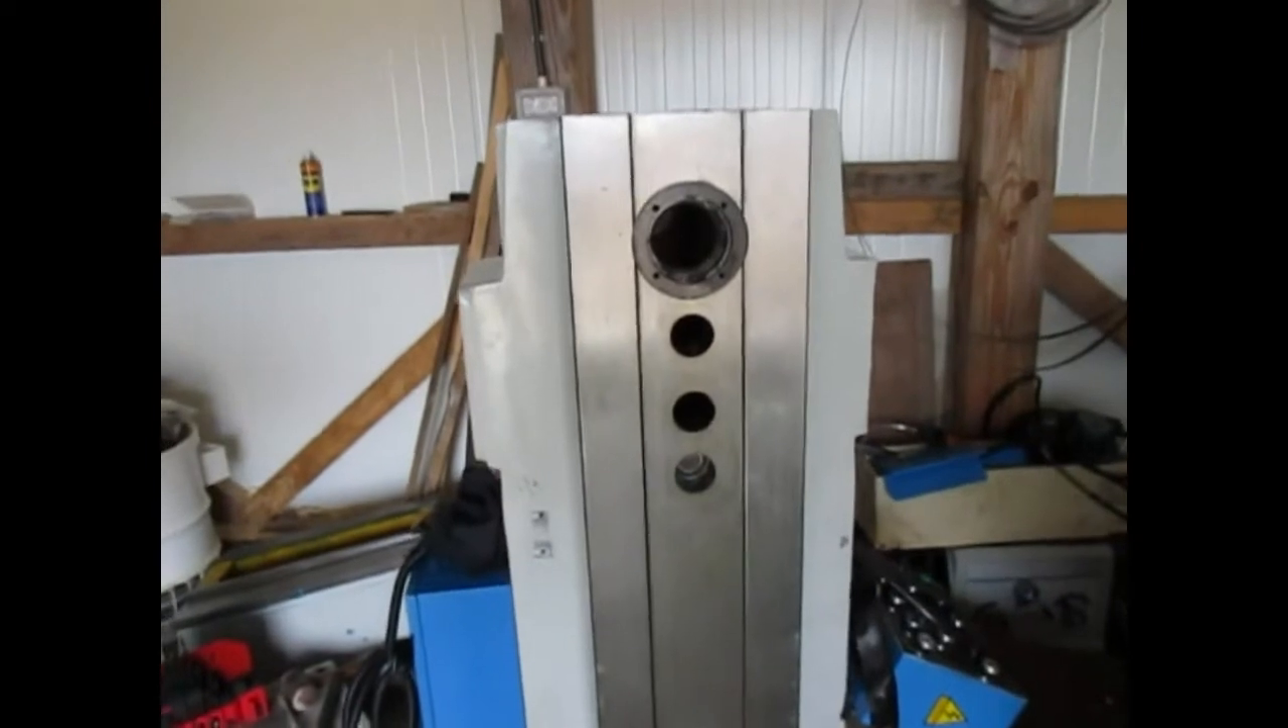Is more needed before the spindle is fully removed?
No.